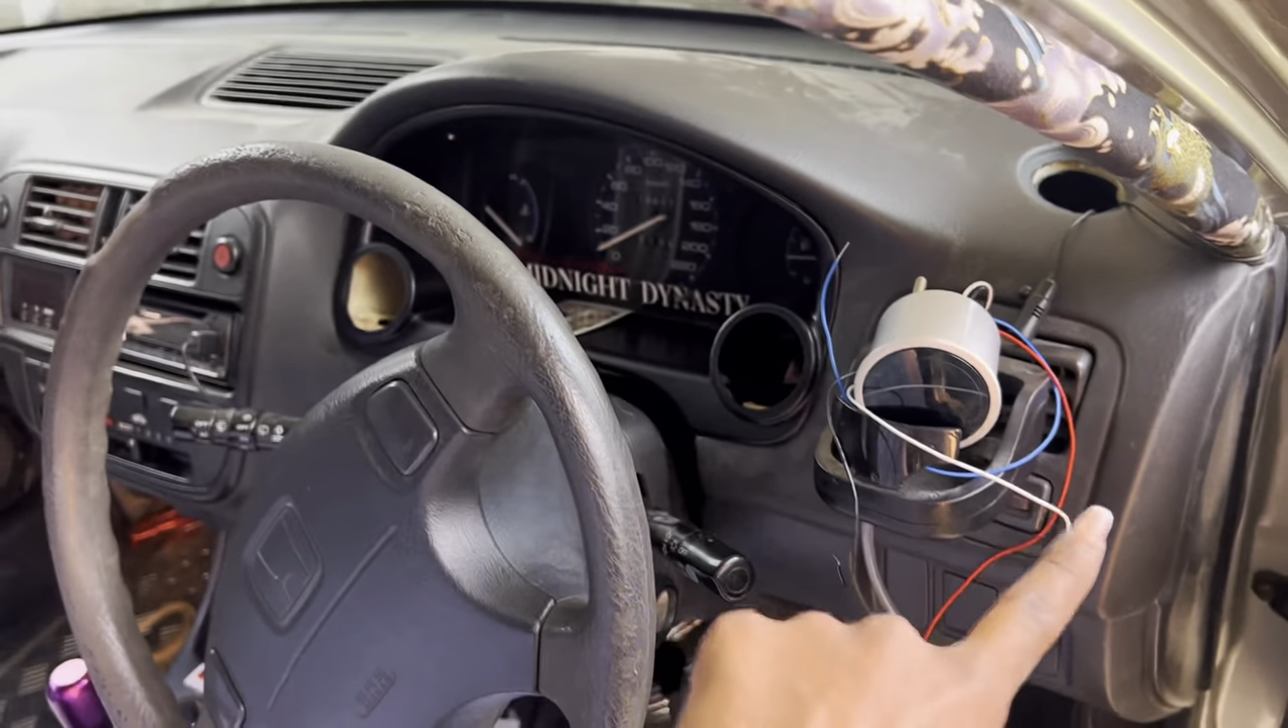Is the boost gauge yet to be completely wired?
Yes.